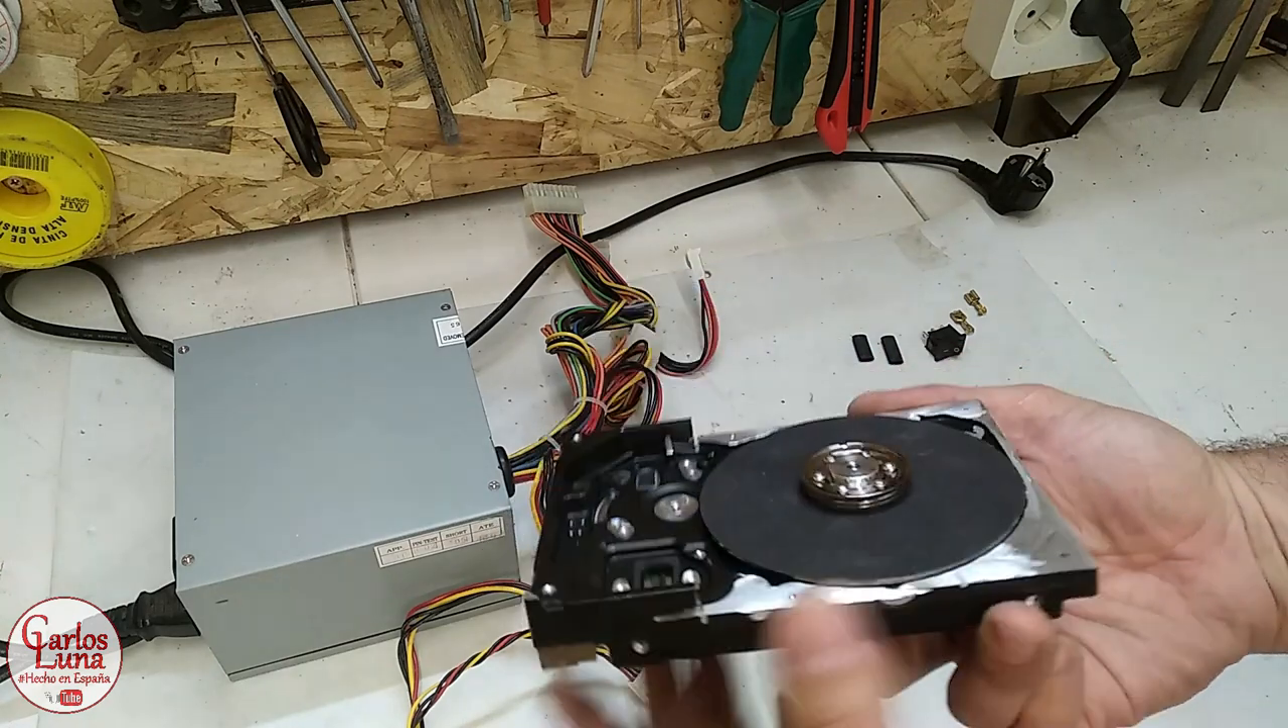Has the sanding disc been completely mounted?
Yes.